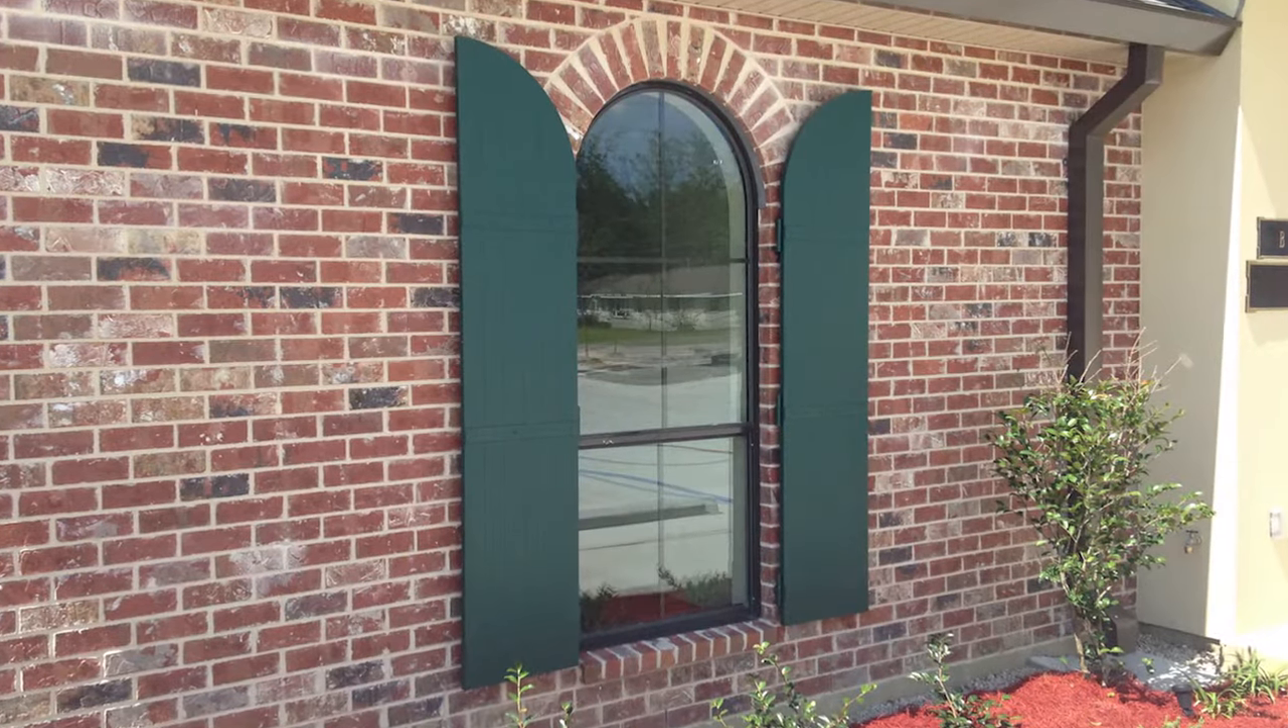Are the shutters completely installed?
Yes.